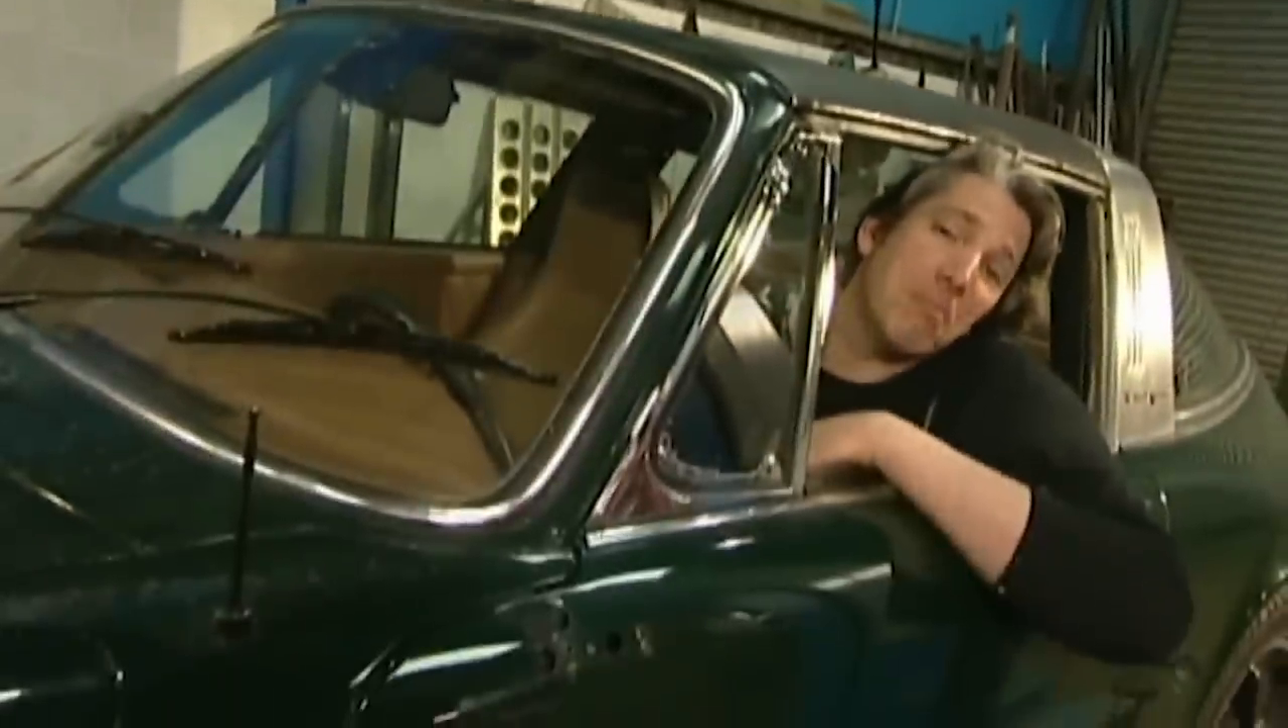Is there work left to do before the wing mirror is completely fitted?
Yes.